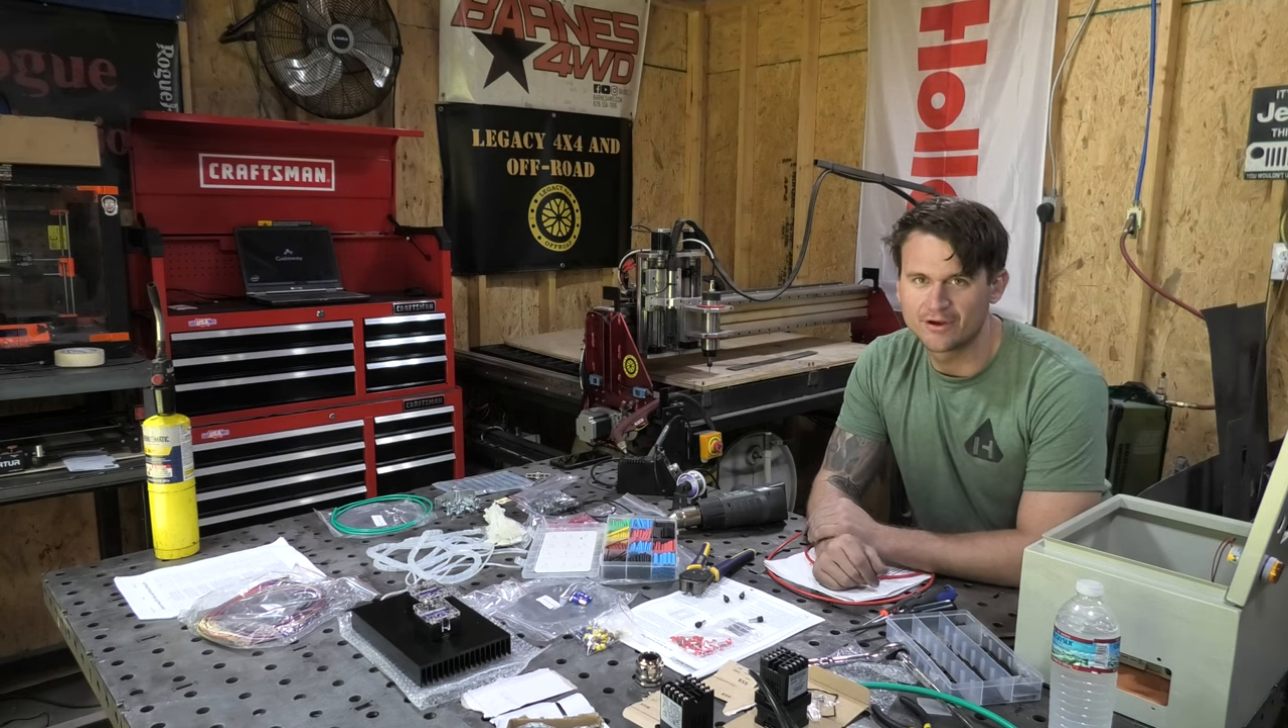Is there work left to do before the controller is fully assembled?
Yes.